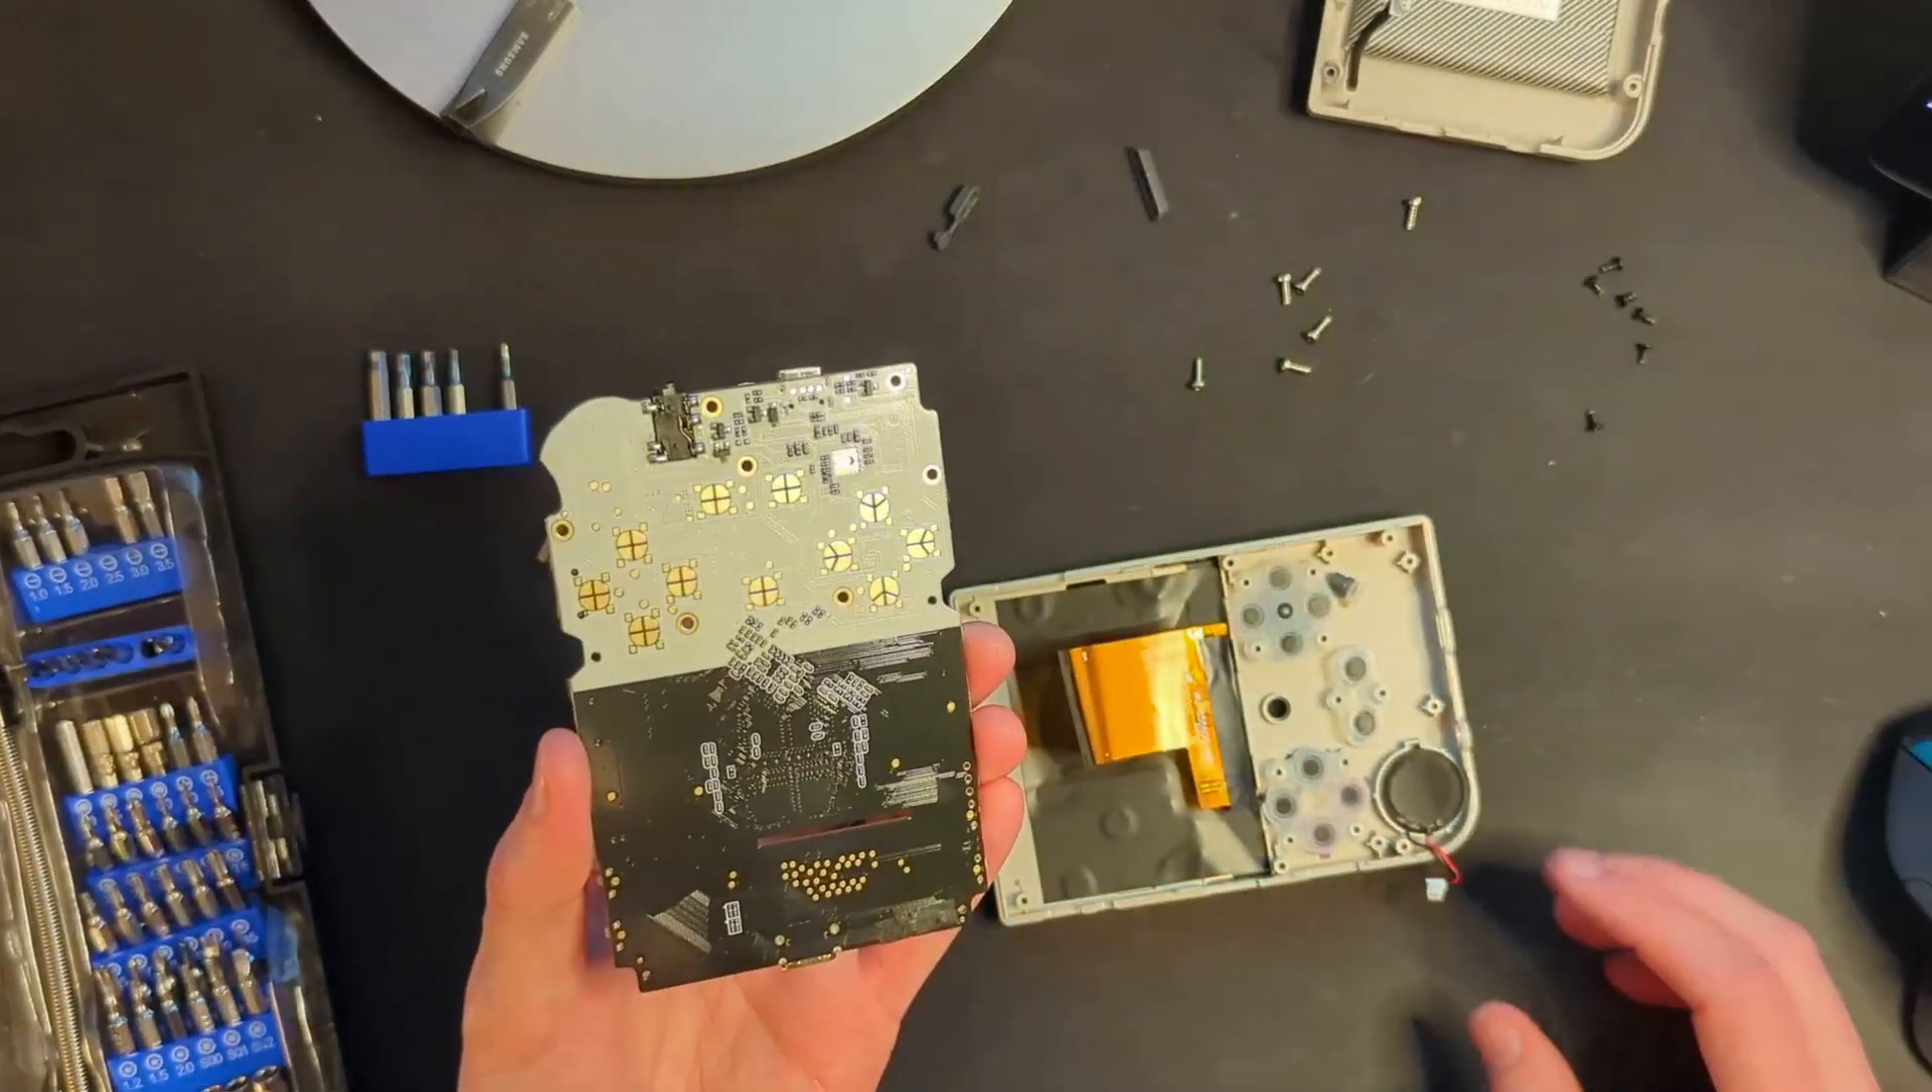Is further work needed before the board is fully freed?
No.